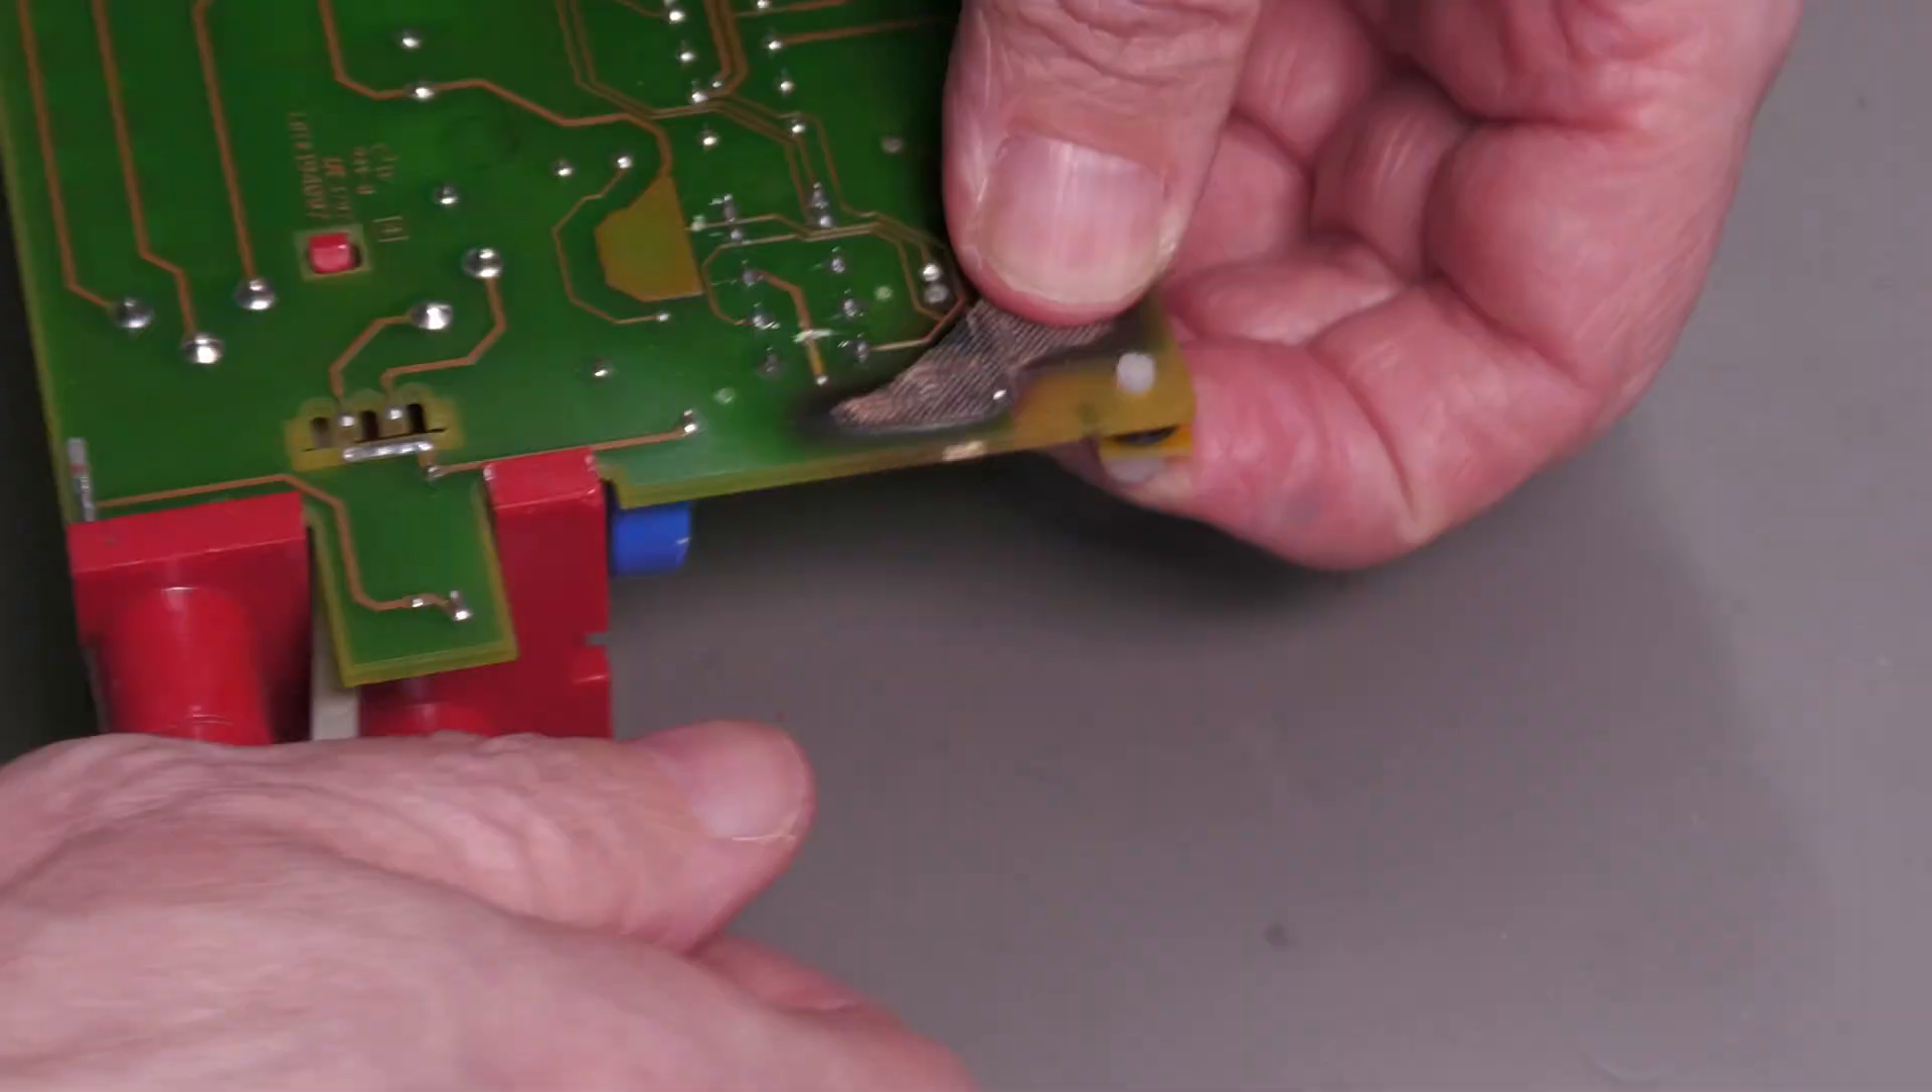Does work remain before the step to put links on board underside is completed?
Yes.